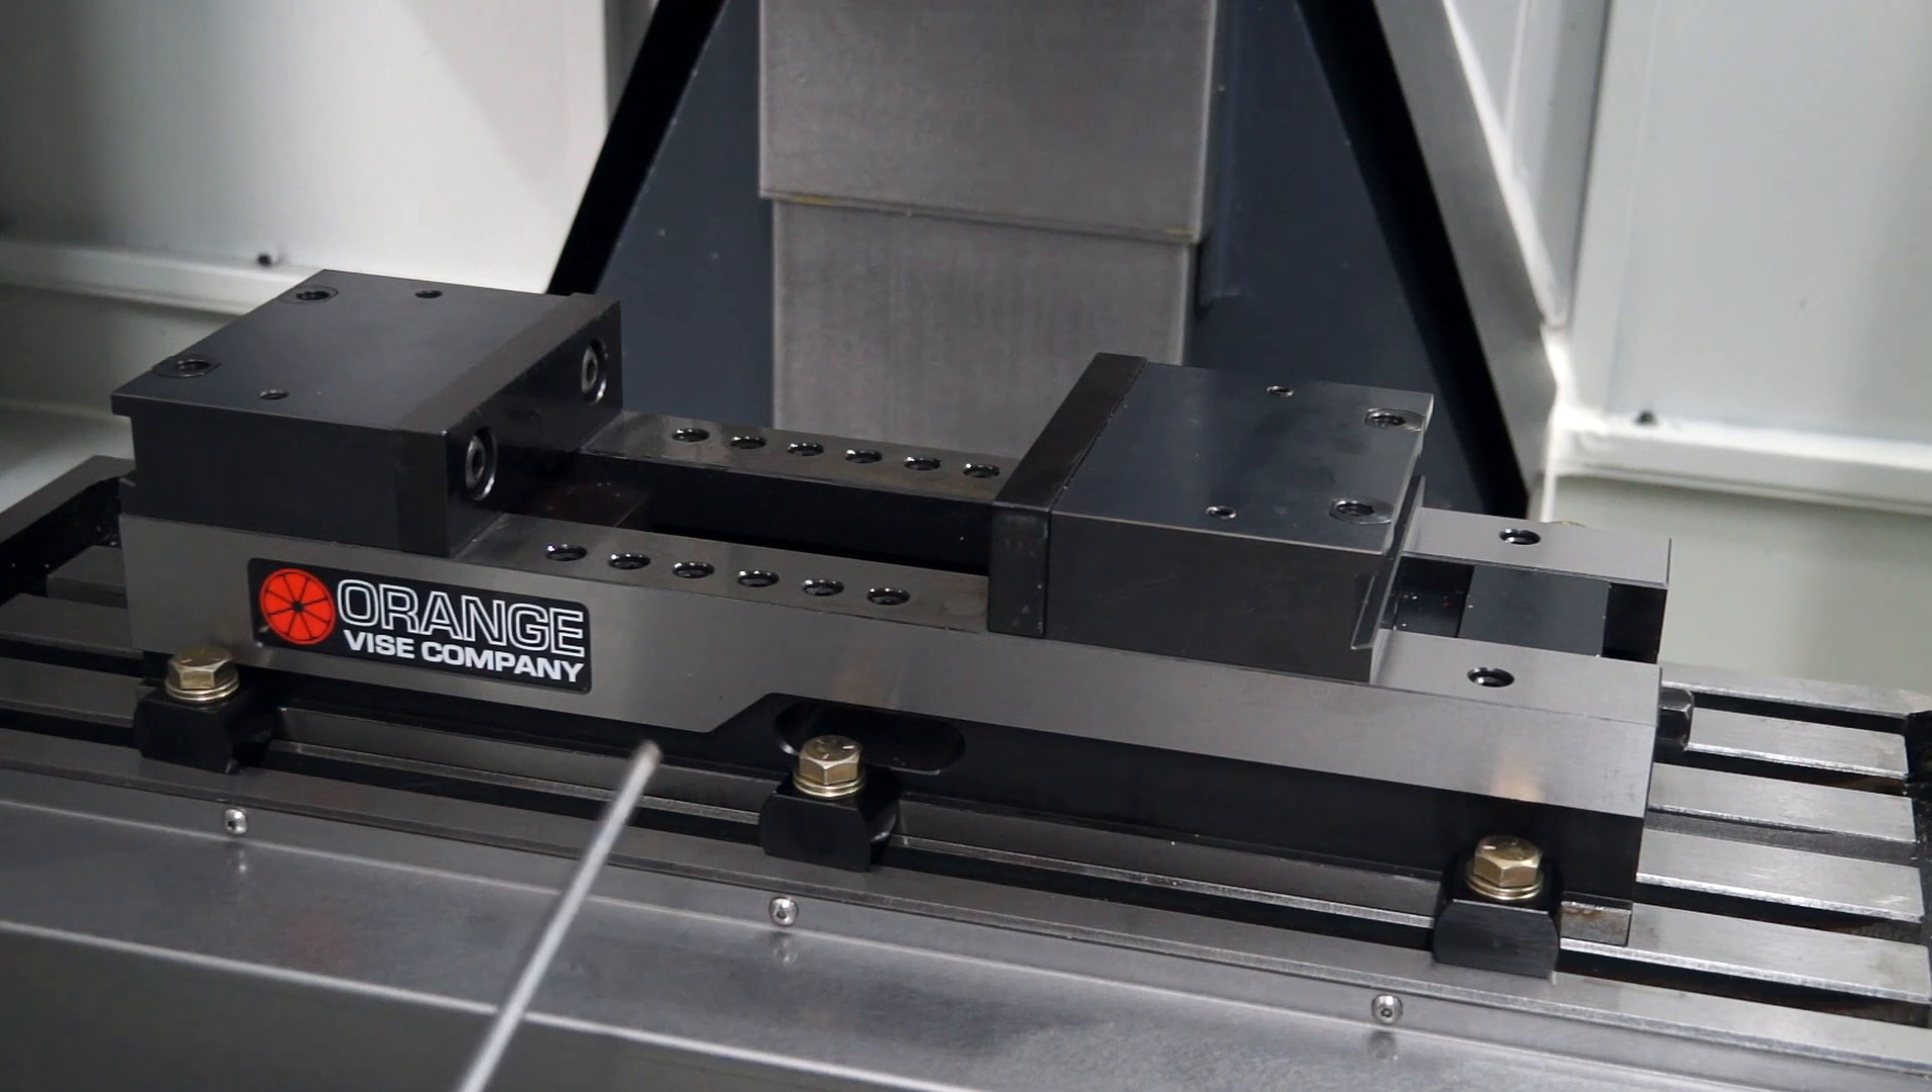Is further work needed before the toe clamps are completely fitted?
No.